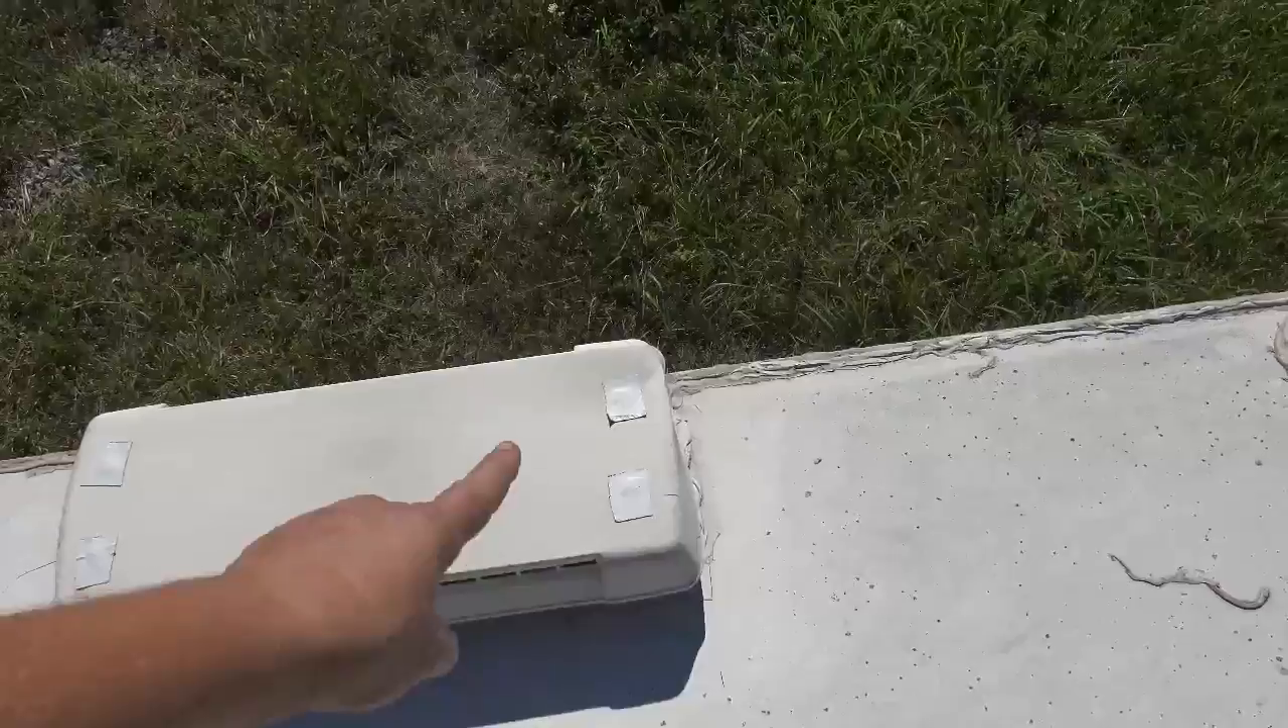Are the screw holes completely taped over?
Yes.